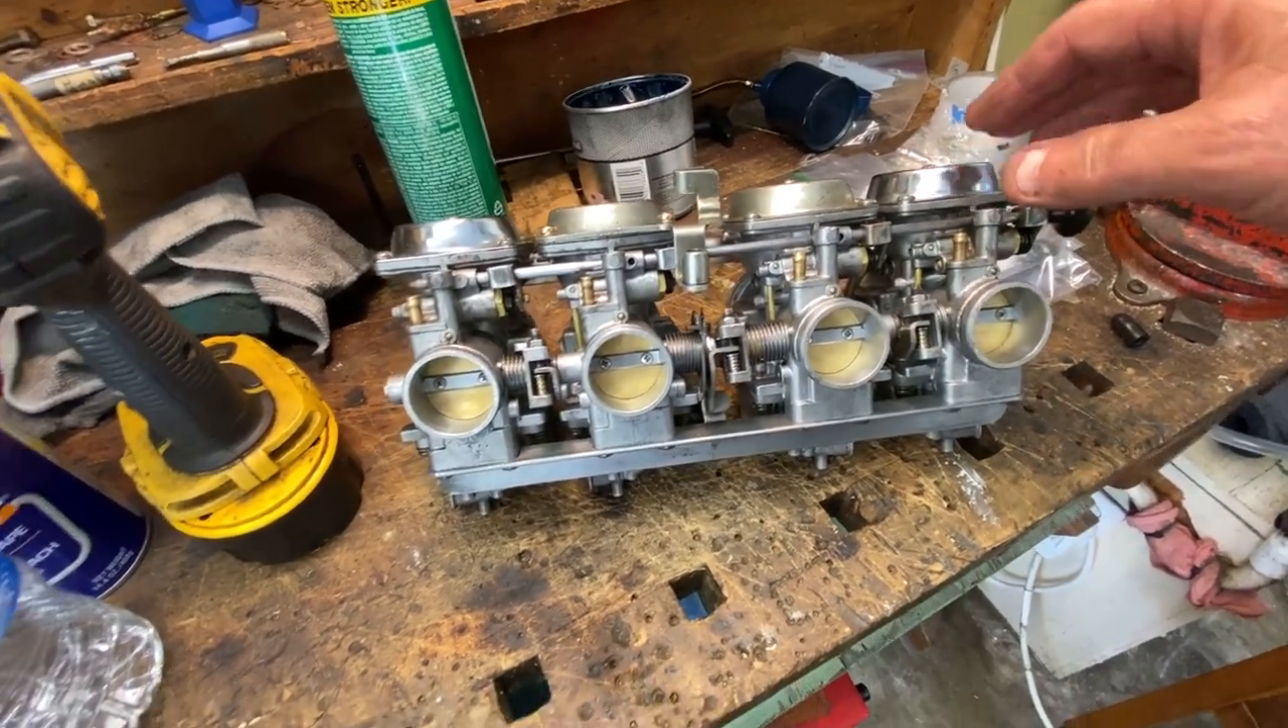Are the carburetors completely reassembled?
Yes.